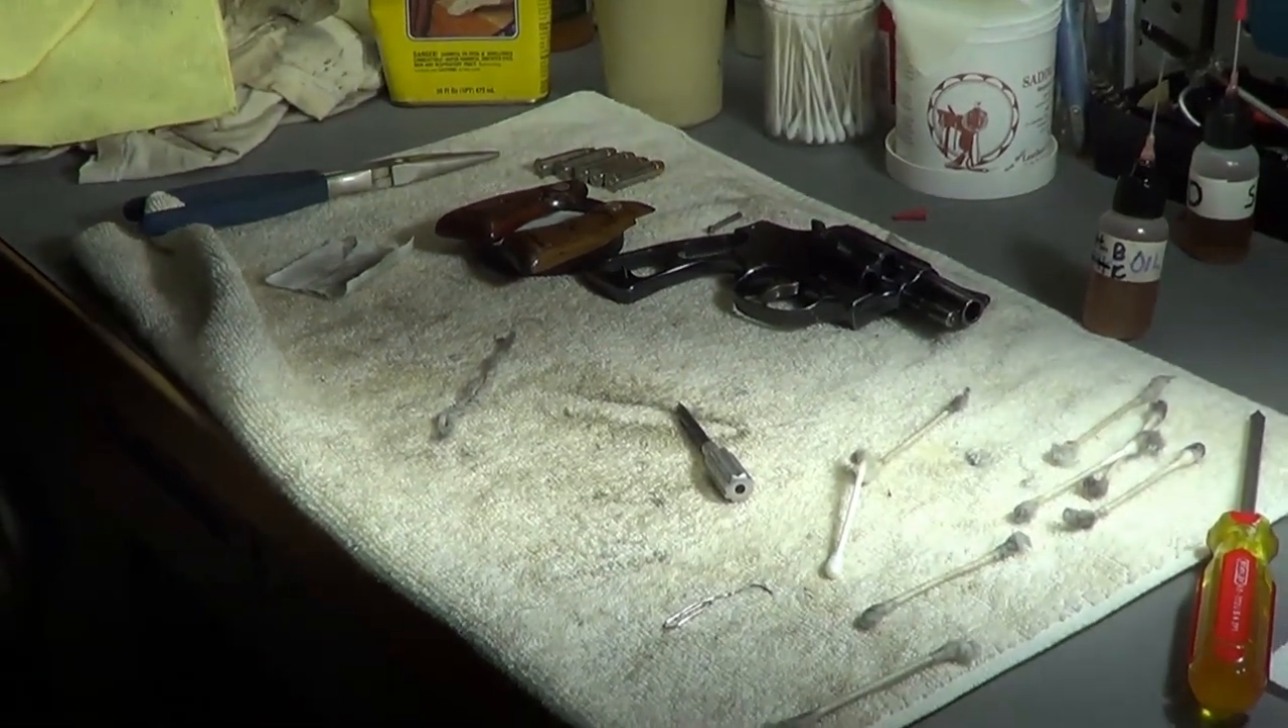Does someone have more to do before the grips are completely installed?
Yes.